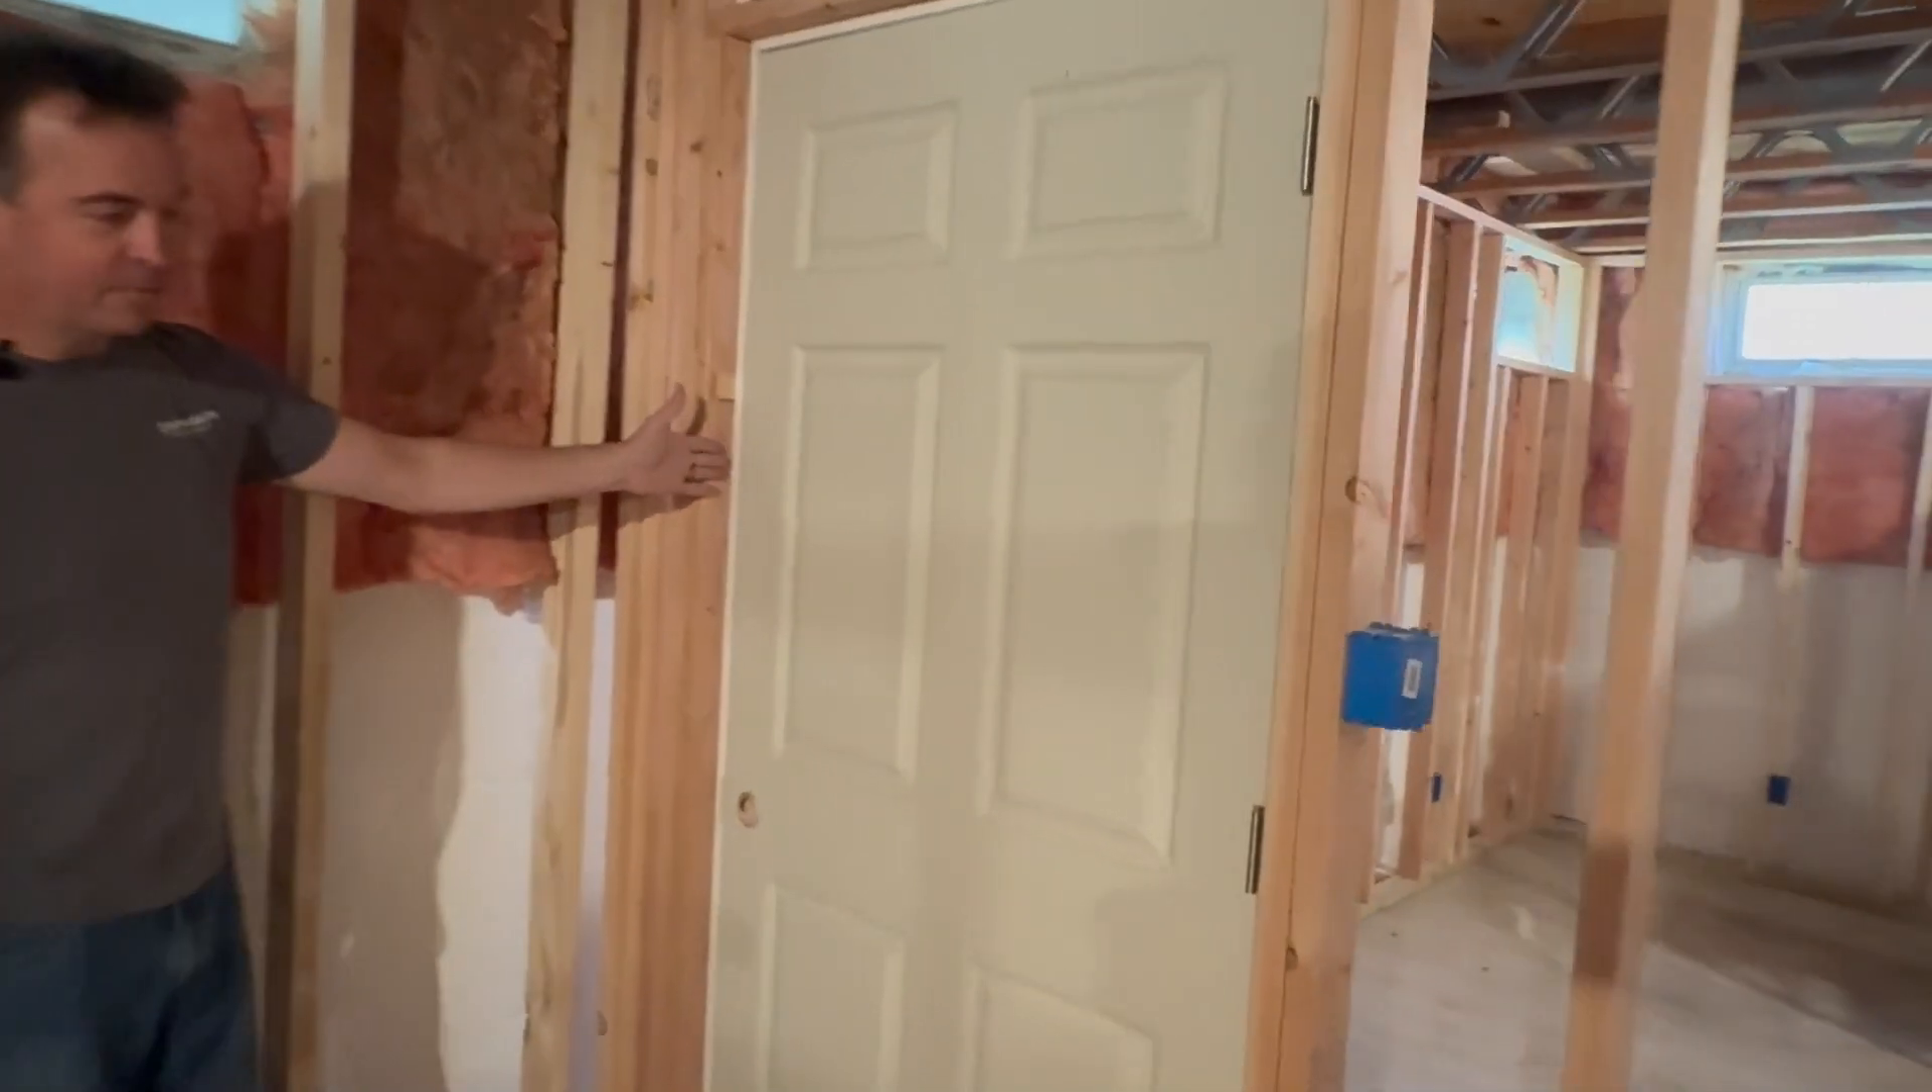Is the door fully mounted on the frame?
Yes.